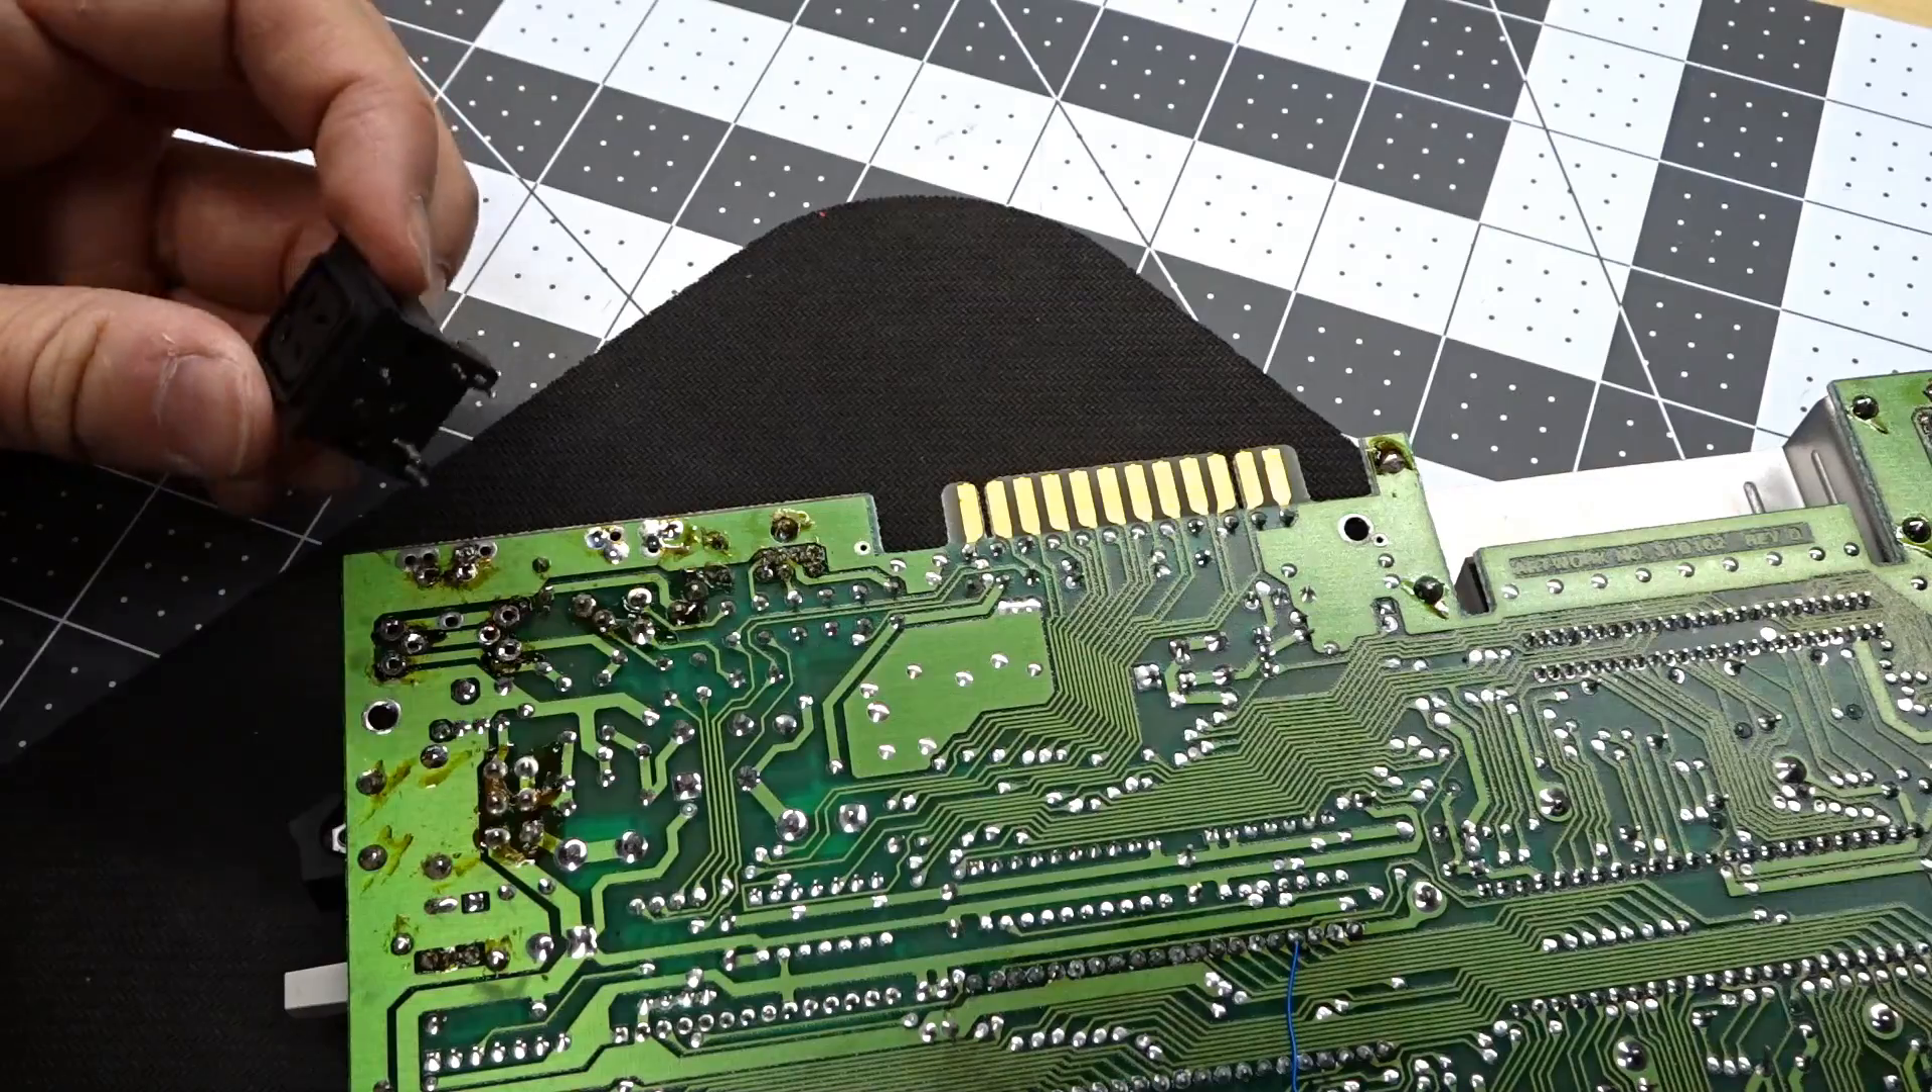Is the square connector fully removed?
Yes.